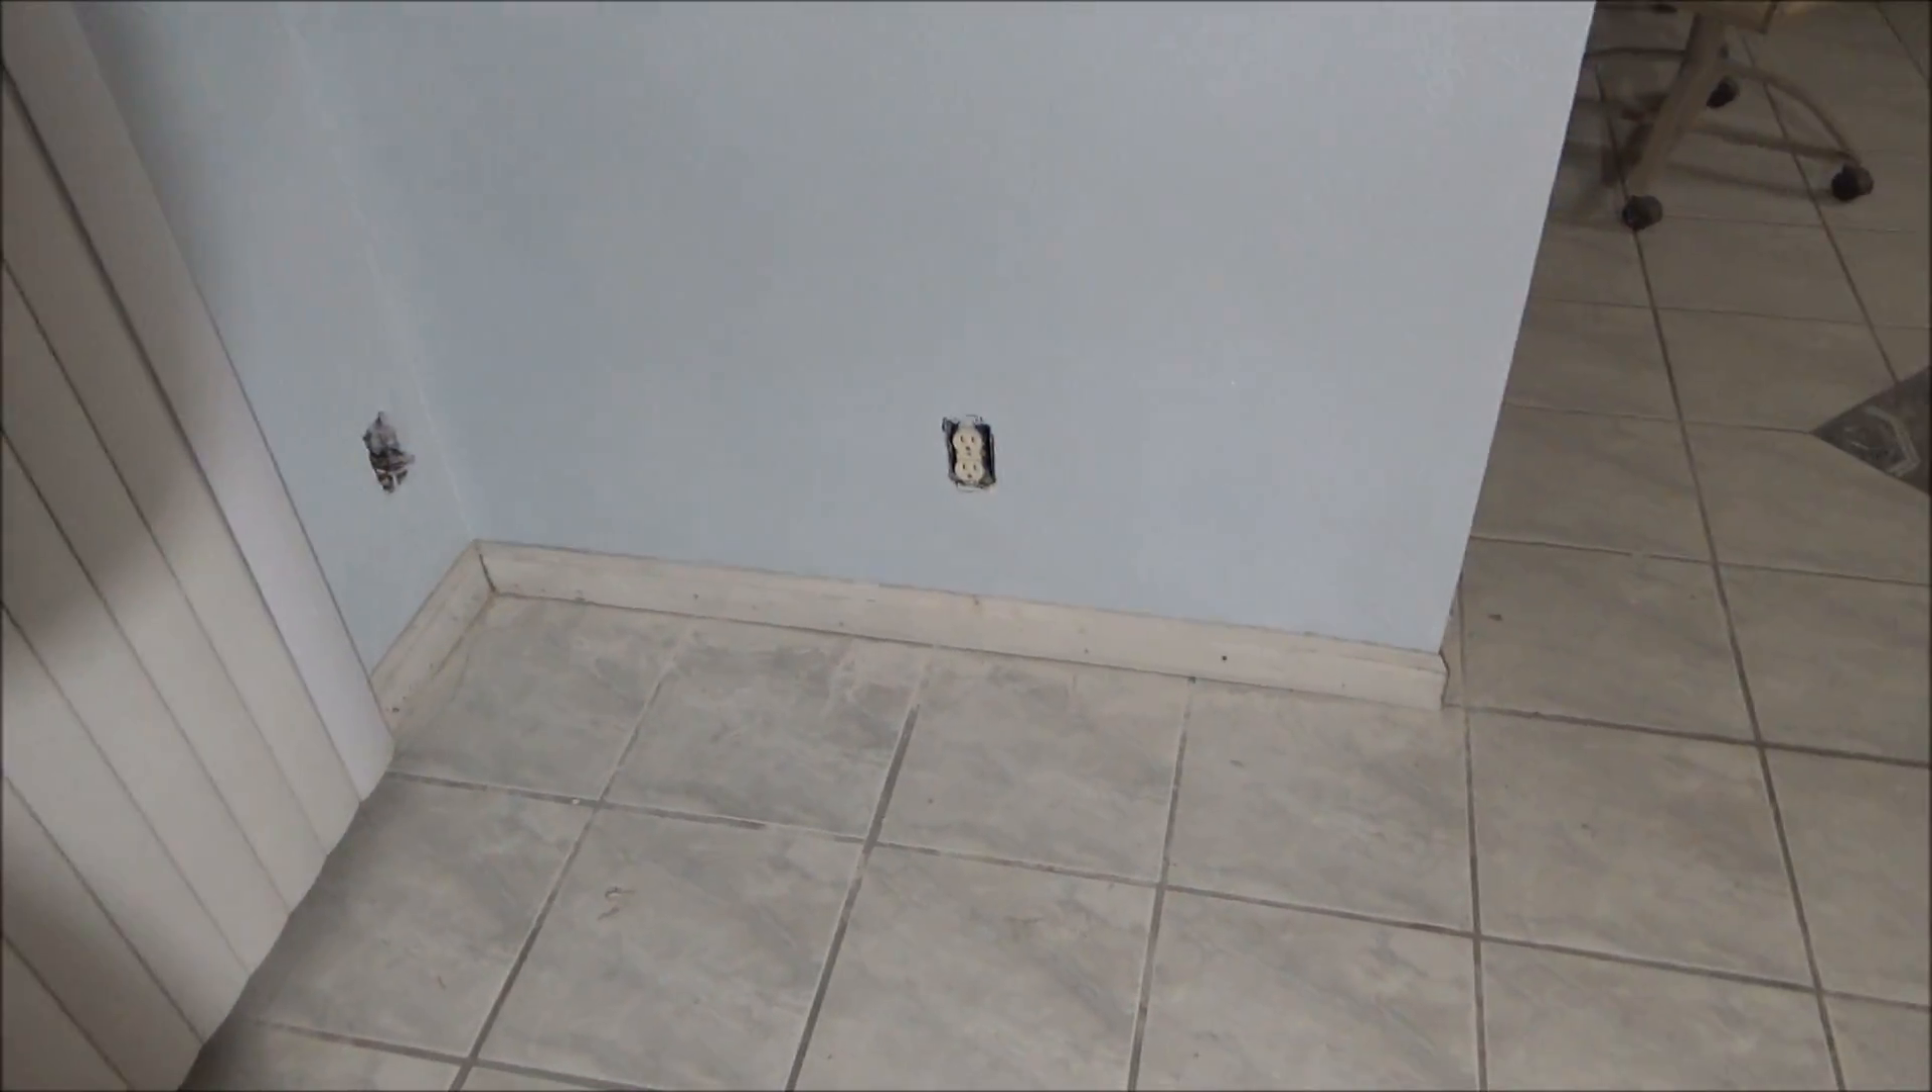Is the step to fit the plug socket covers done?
No.